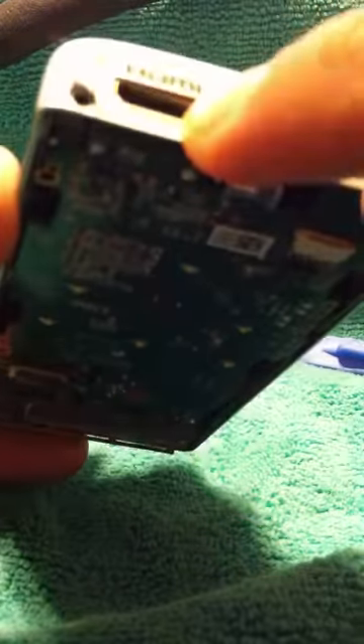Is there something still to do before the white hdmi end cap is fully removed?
Yes.